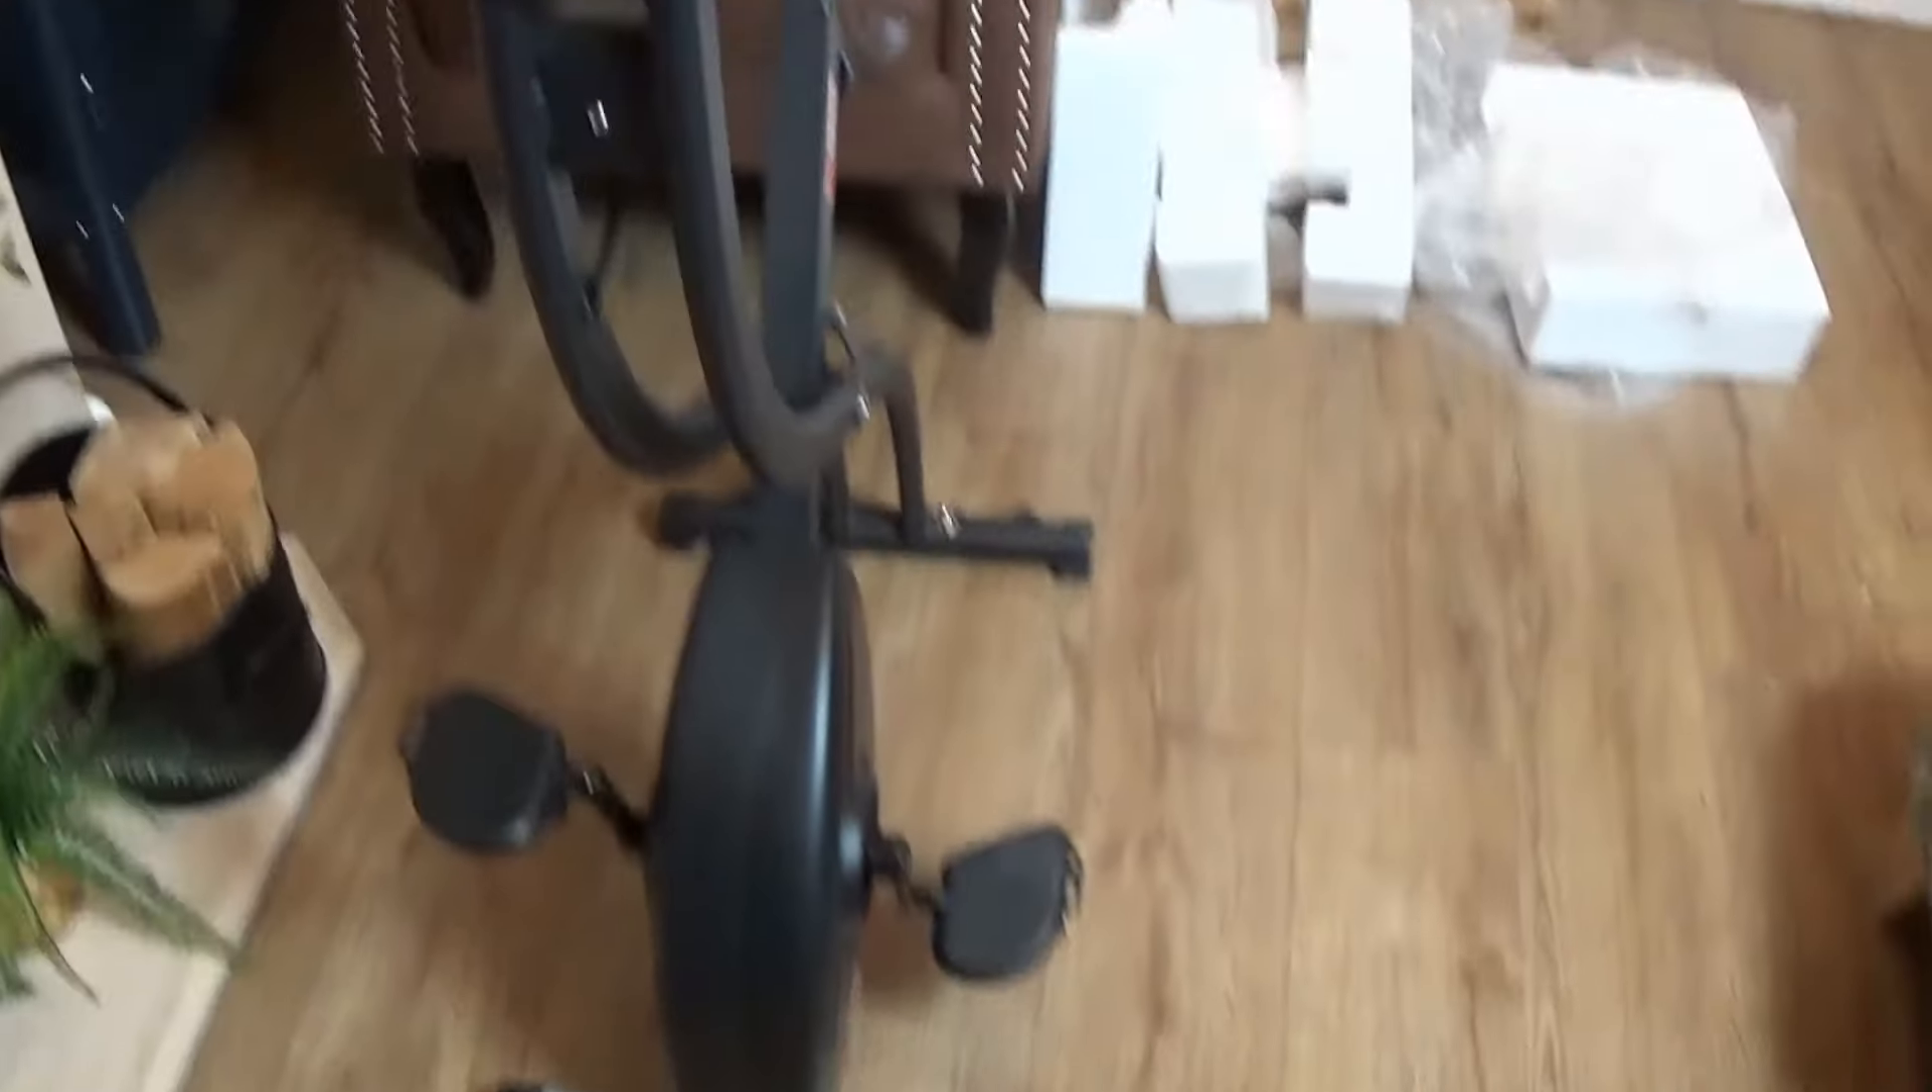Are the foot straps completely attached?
No.